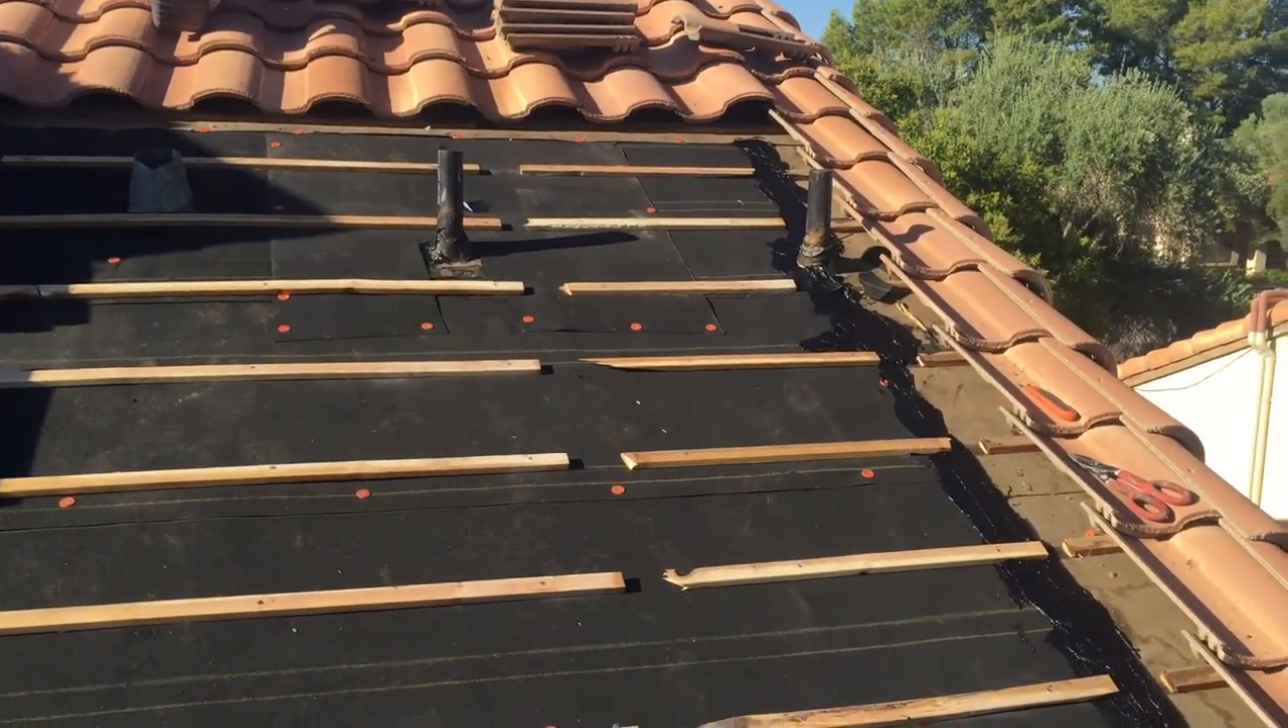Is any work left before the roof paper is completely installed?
No.